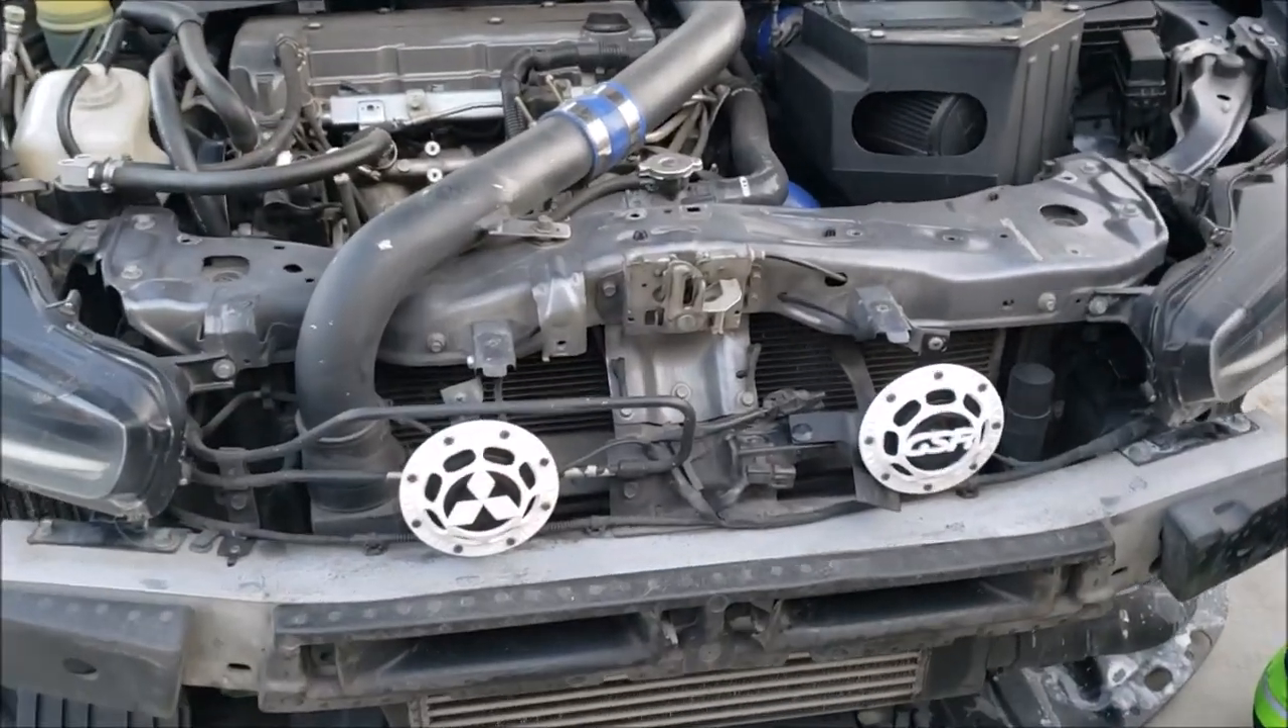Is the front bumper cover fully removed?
Yes.